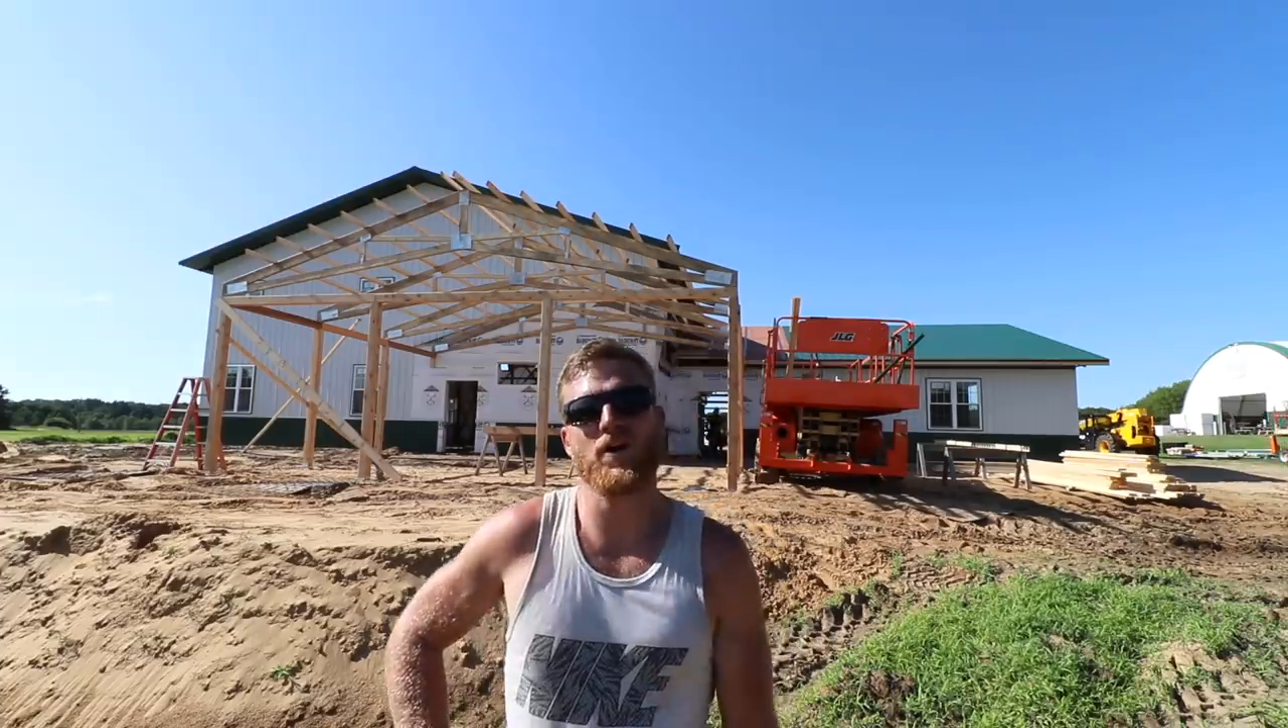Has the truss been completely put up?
Yes.